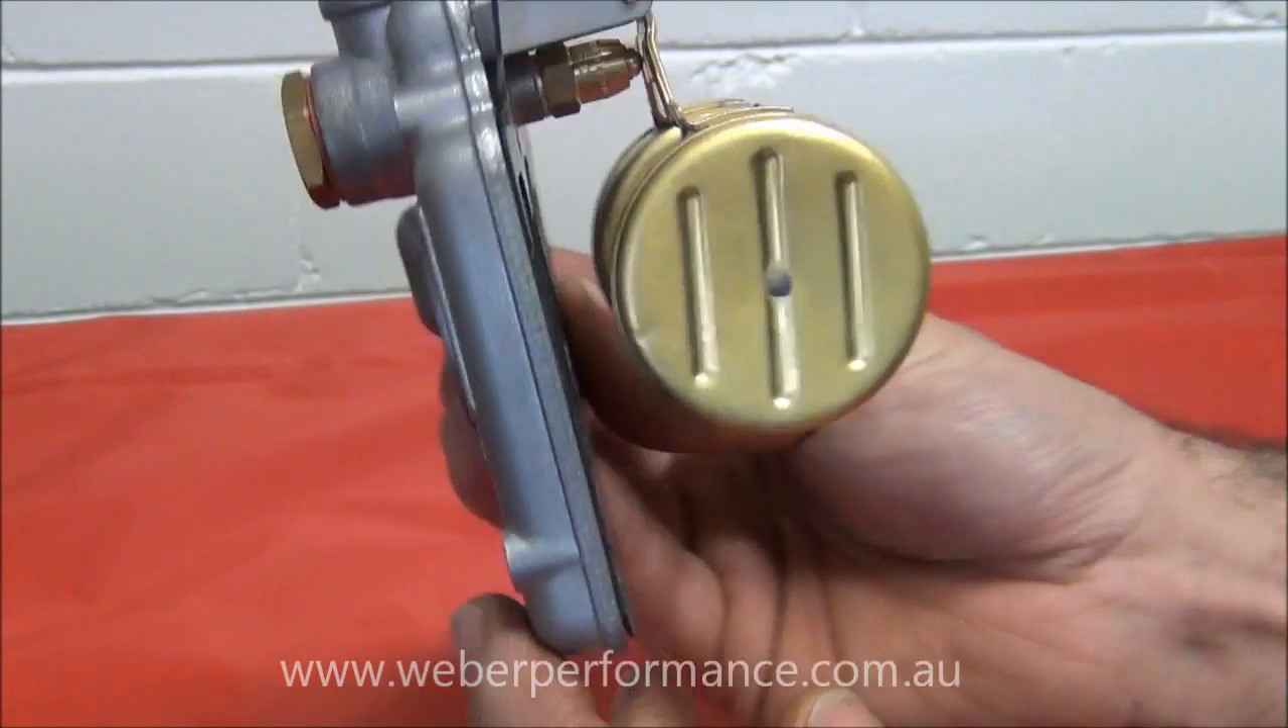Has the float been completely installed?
Yes.